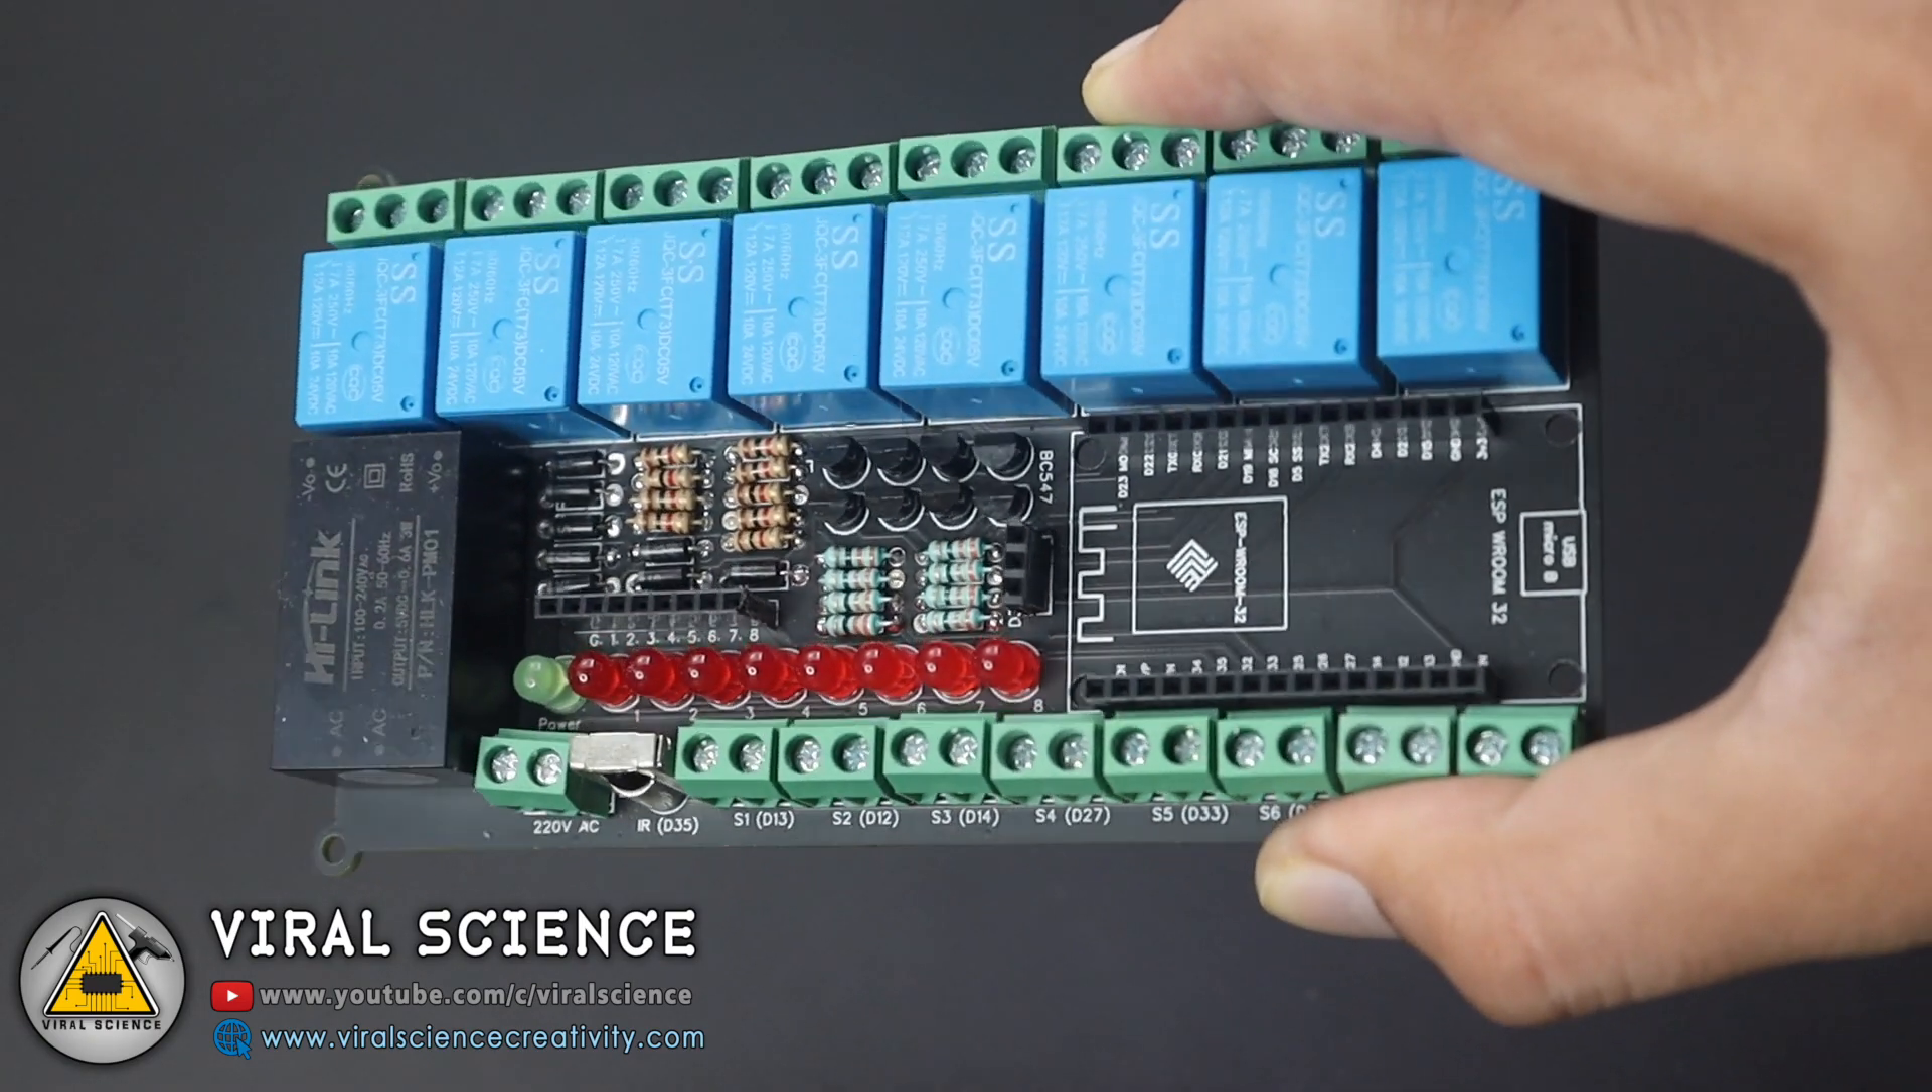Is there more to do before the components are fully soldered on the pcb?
No.